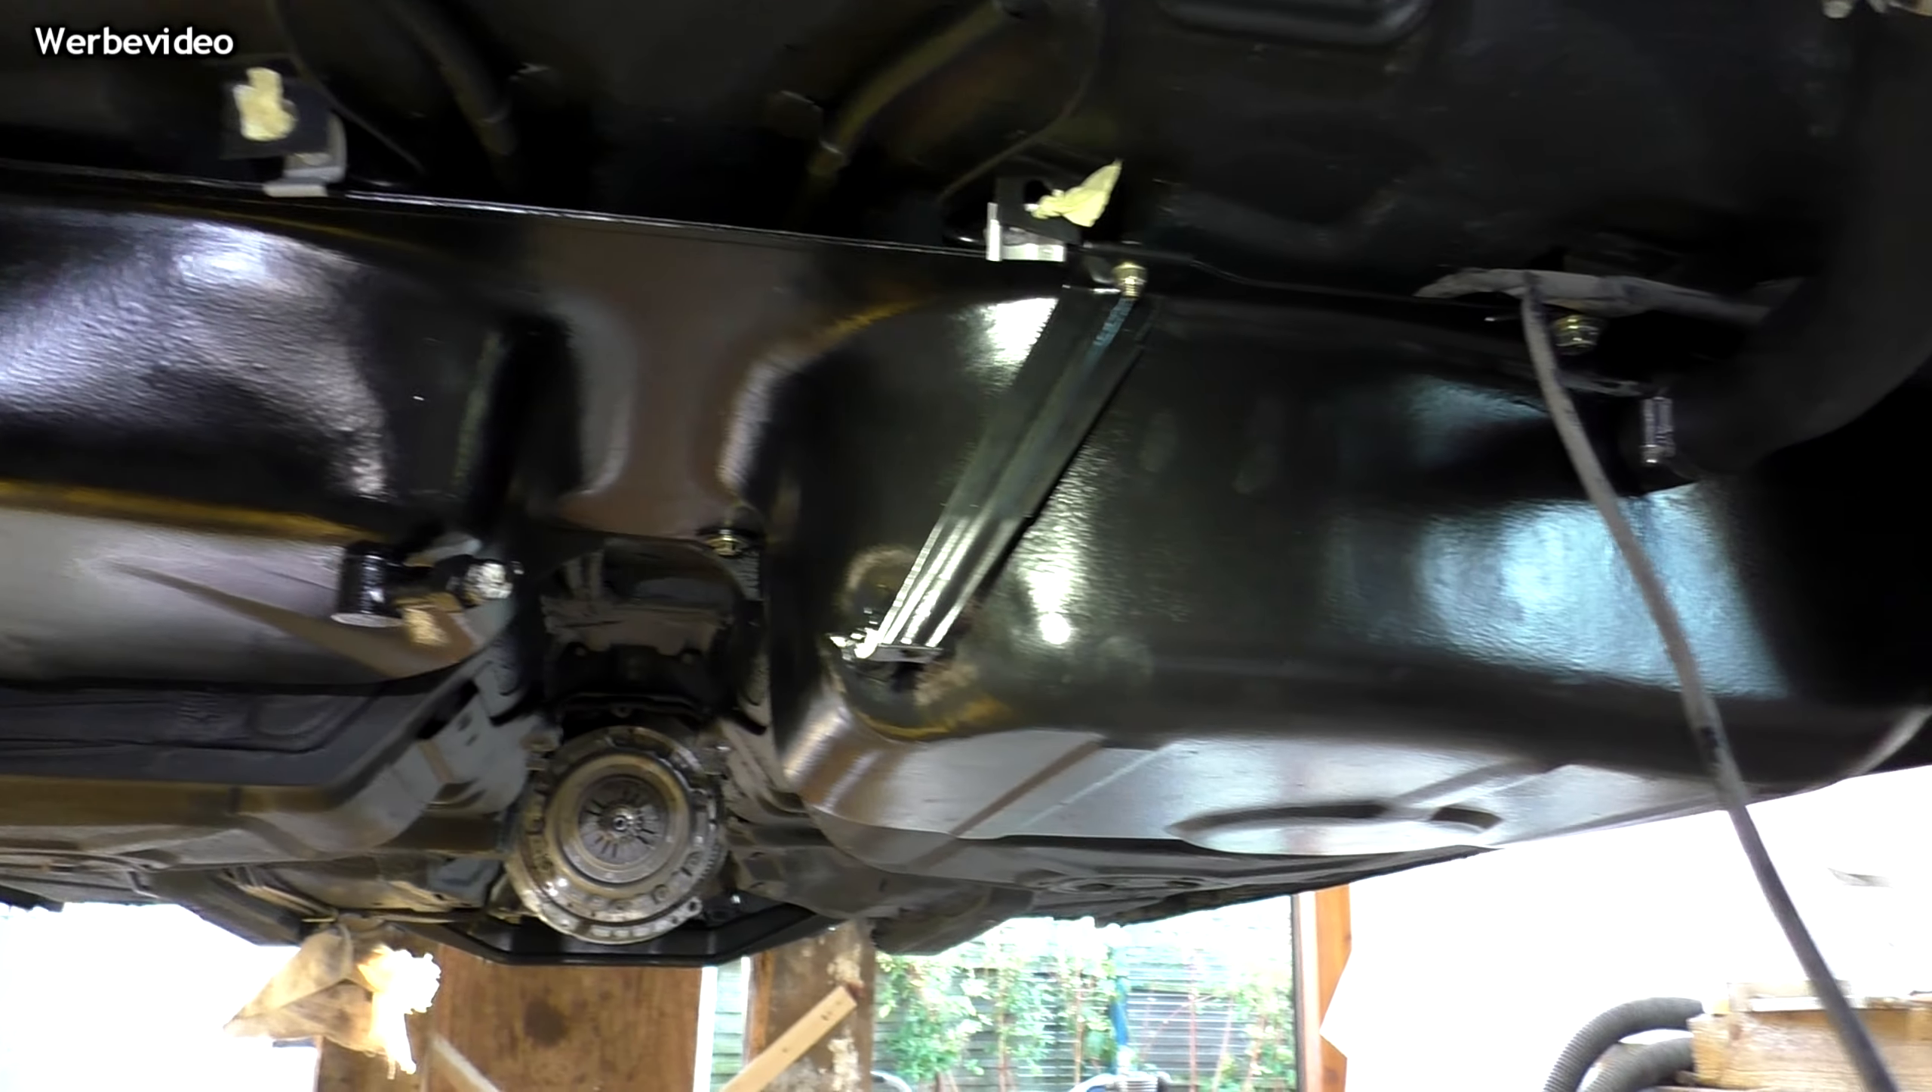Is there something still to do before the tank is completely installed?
No.